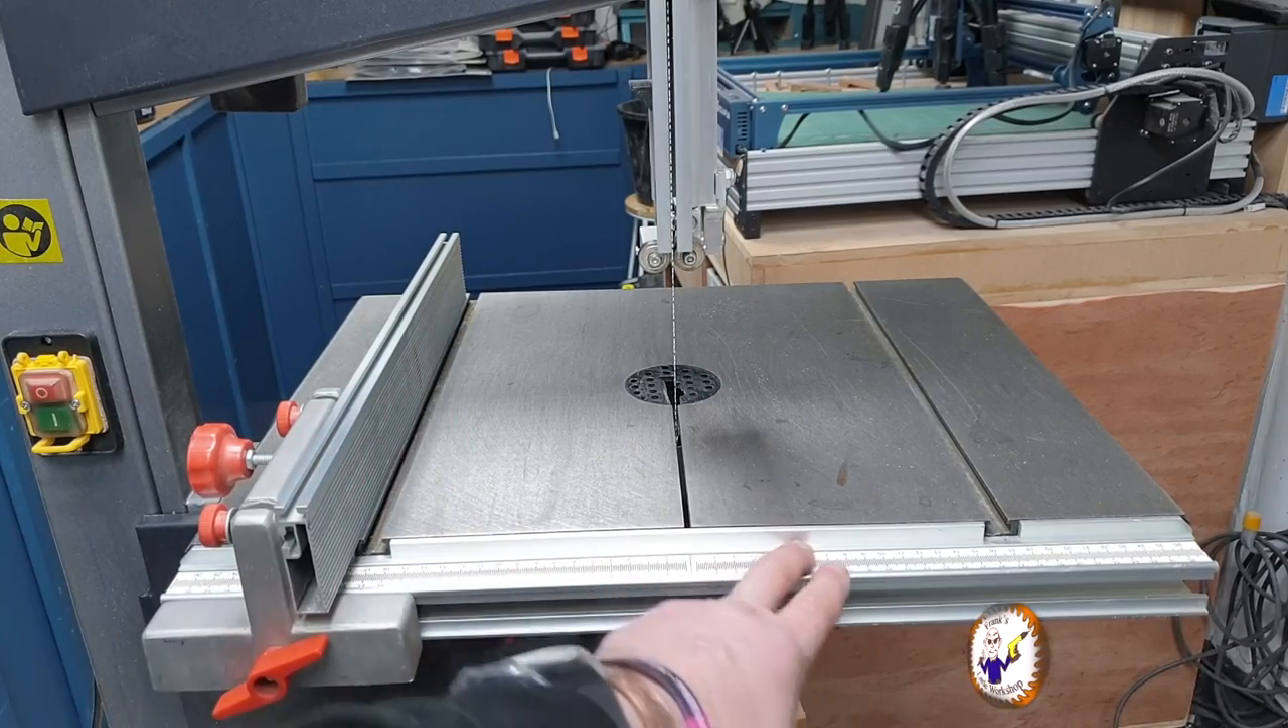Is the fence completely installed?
Yes.